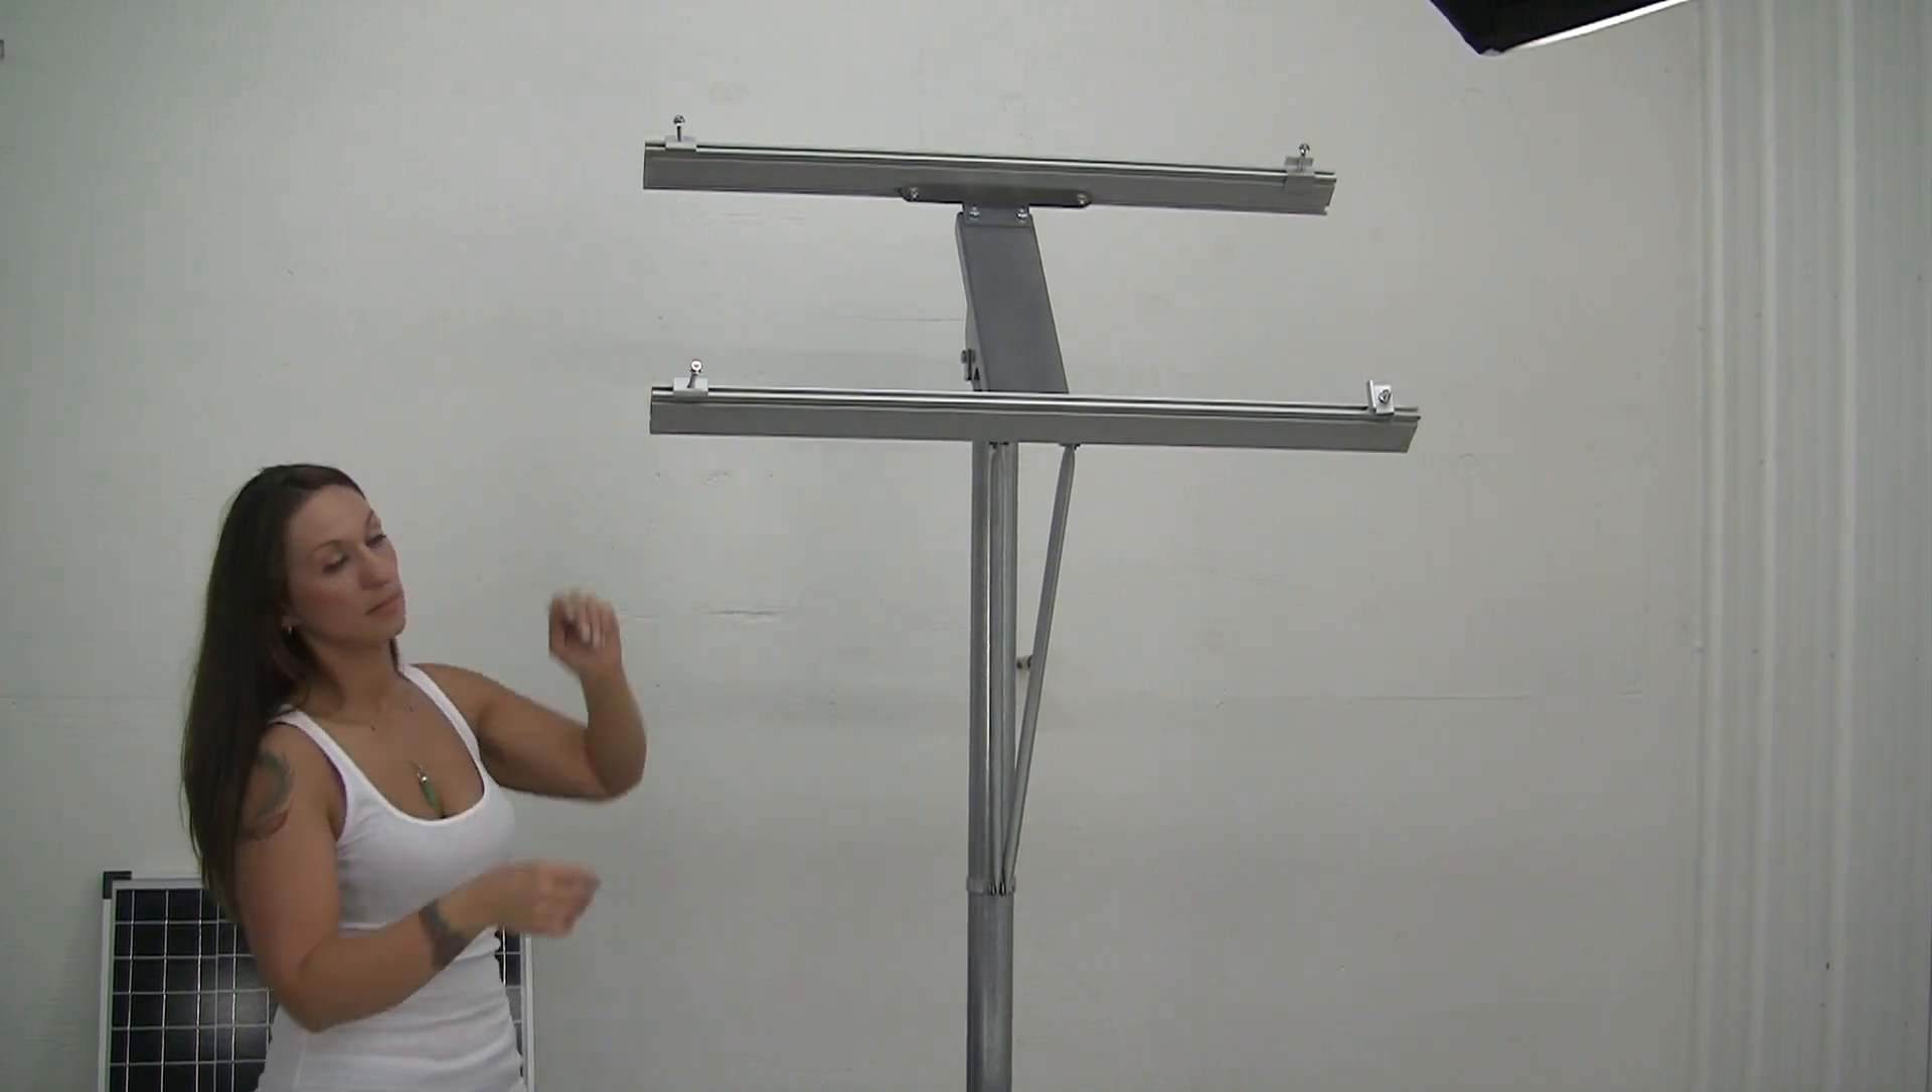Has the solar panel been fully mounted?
No.